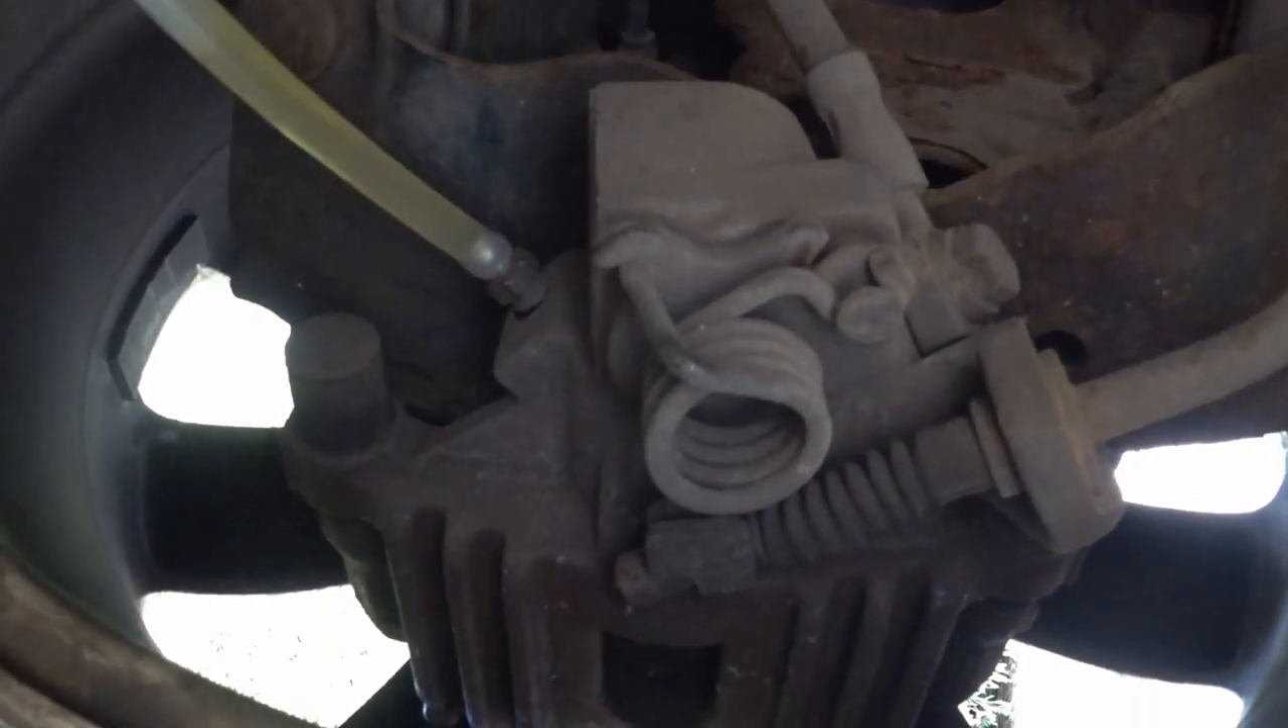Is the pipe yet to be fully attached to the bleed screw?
No.